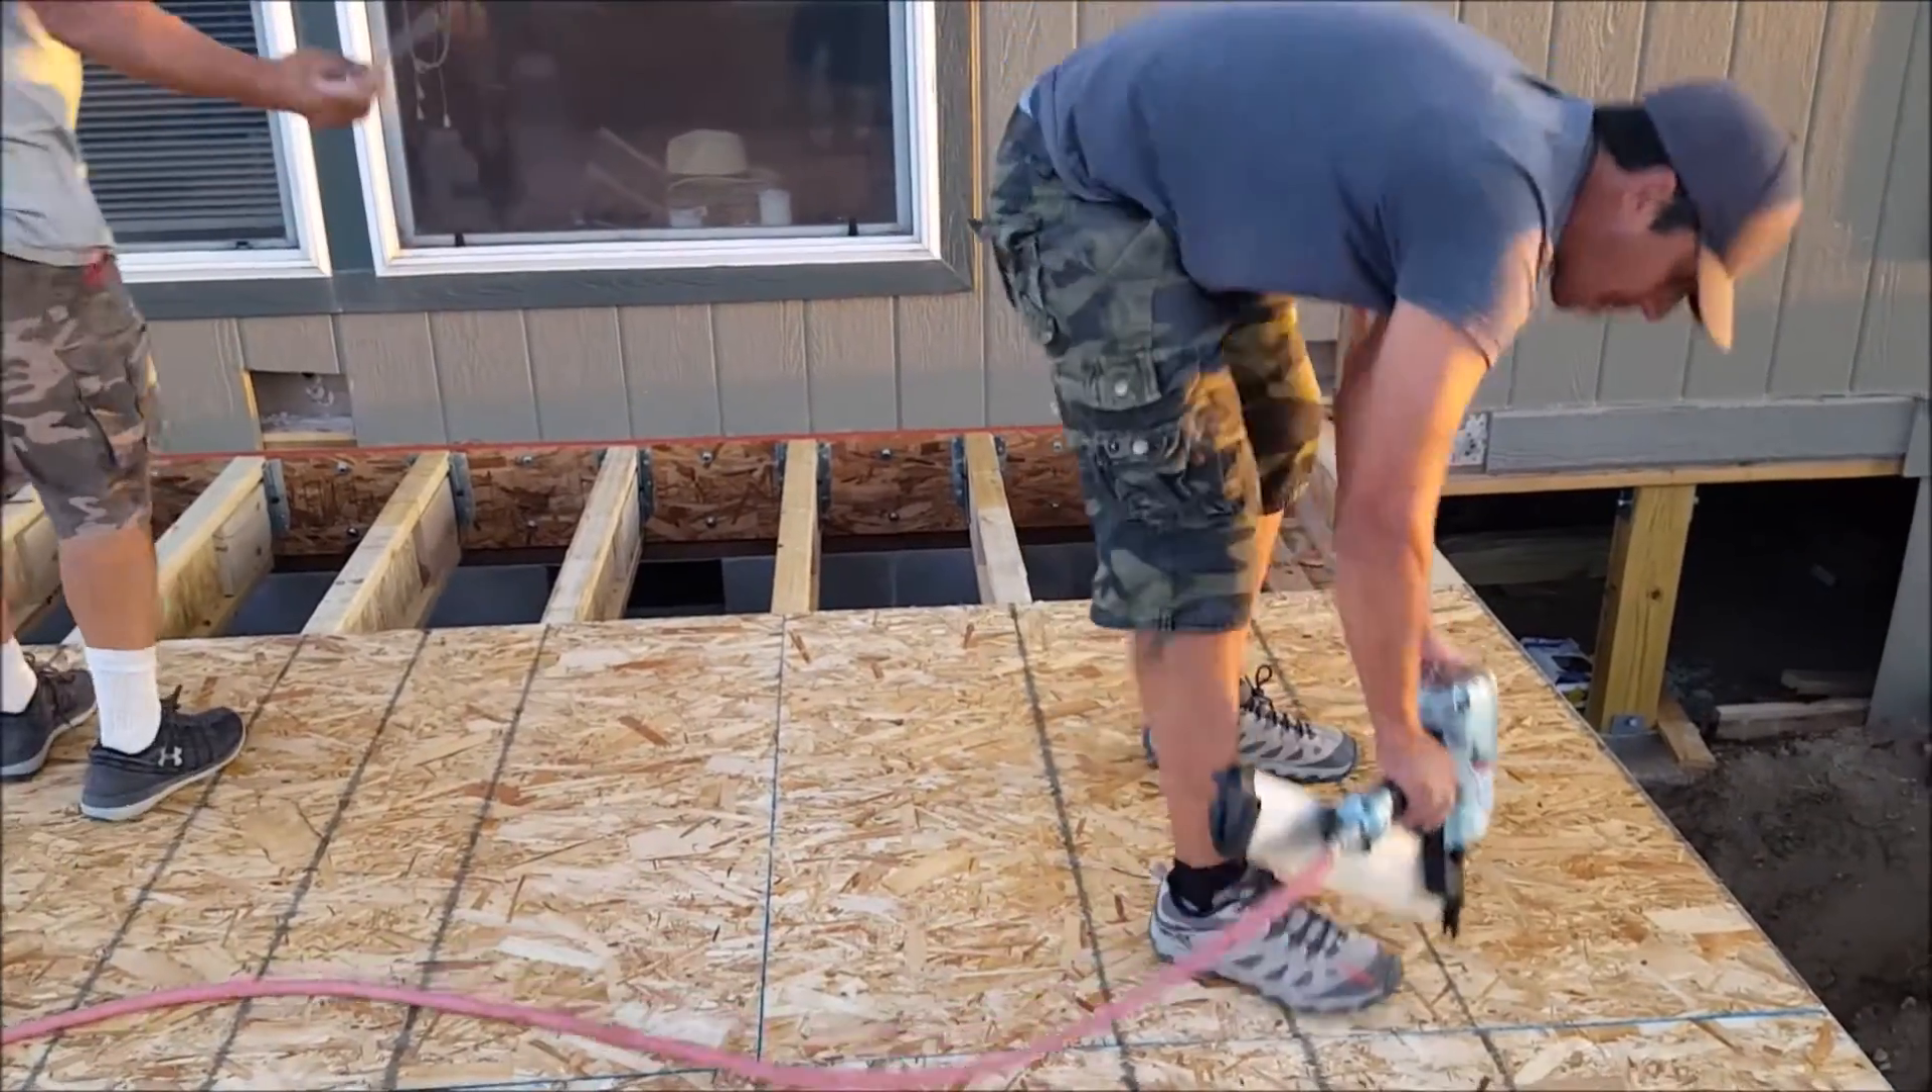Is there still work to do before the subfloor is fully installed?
Yes.